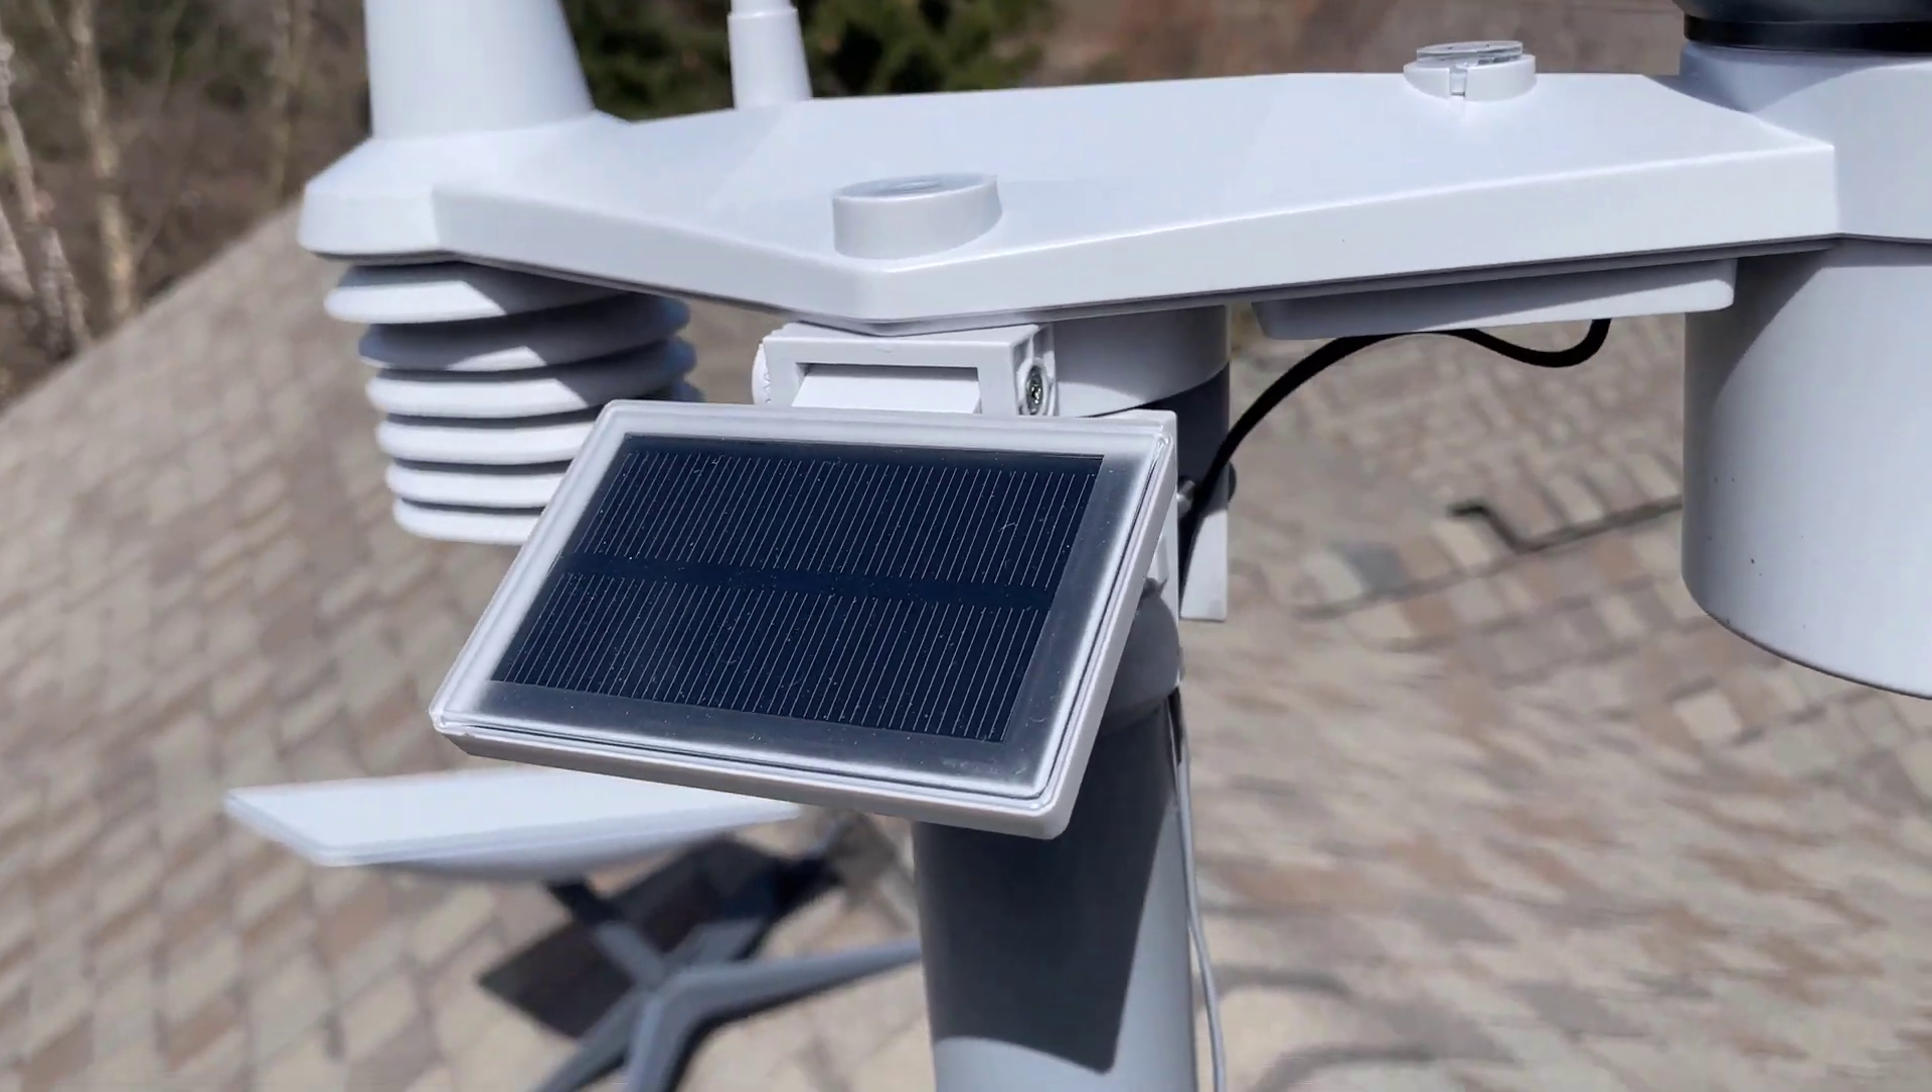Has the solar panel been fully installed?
Yes.